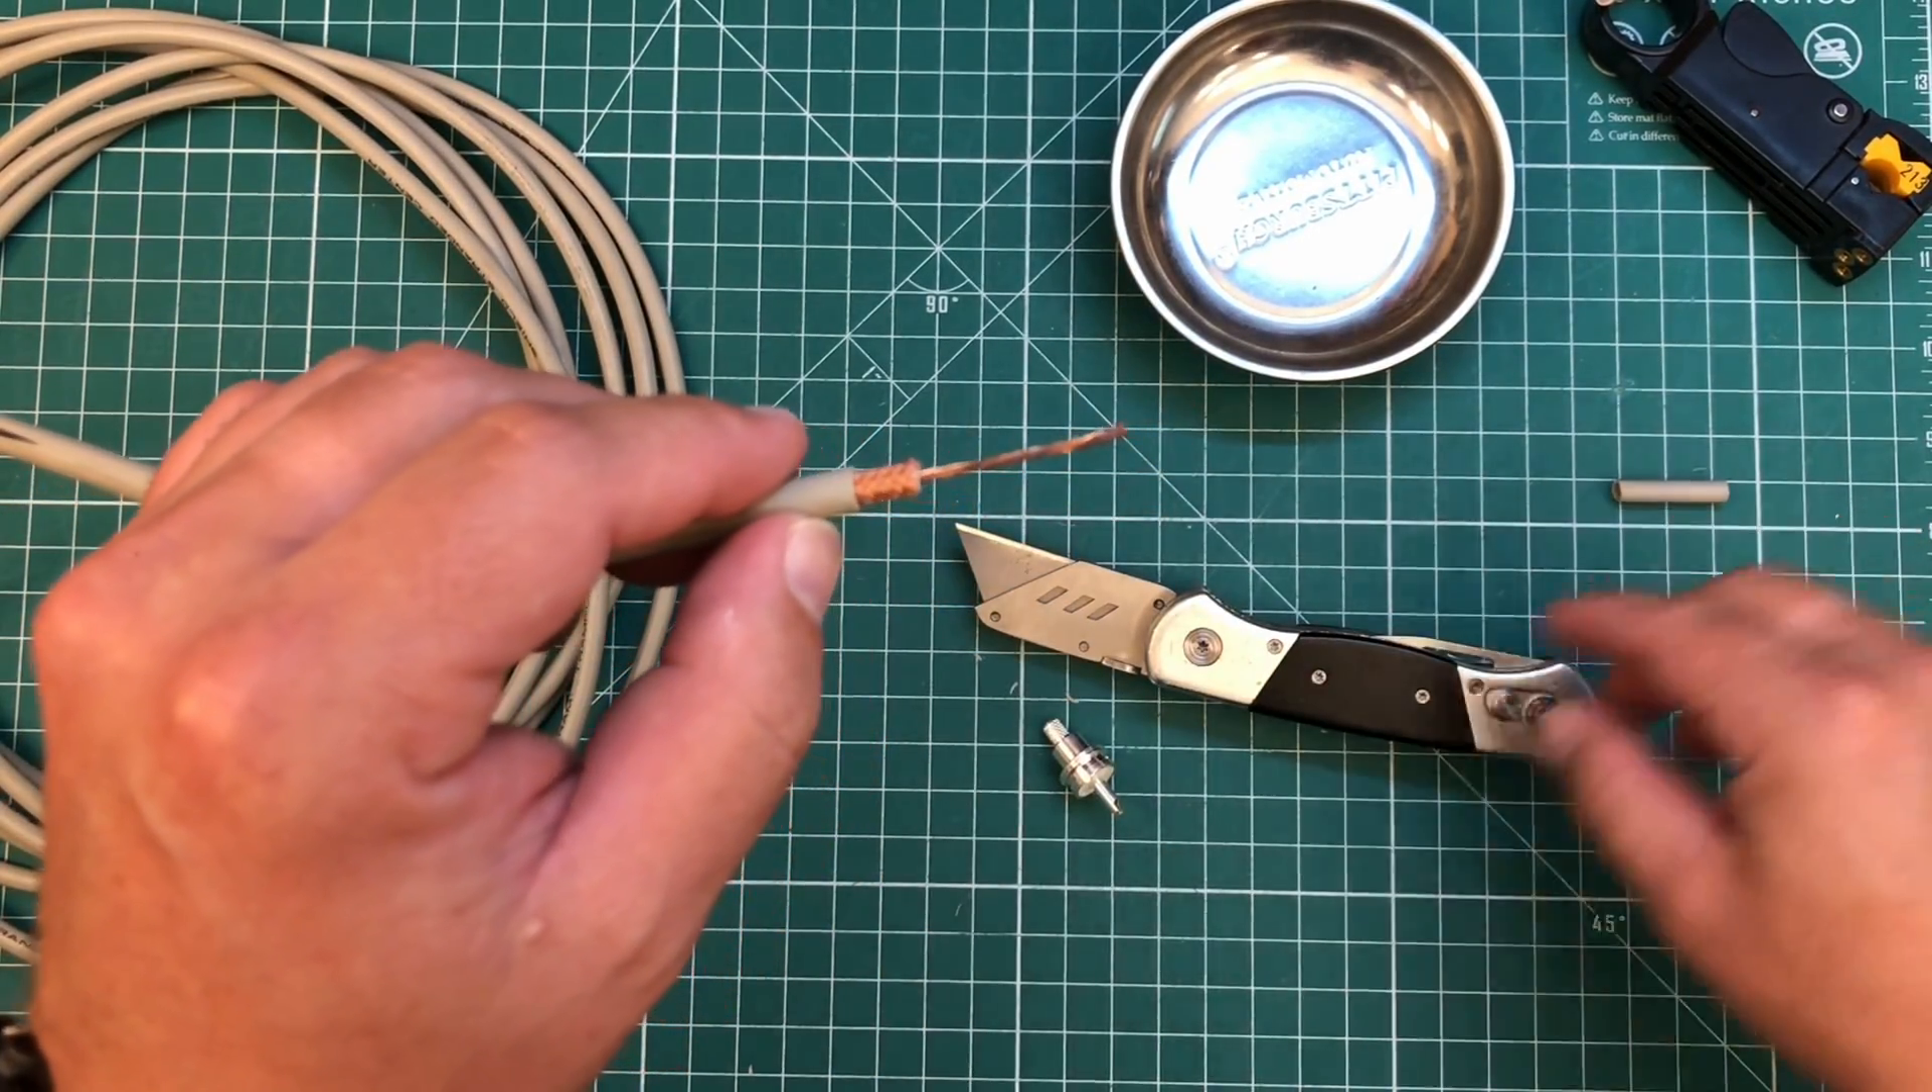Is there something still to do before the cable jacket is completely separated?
No.